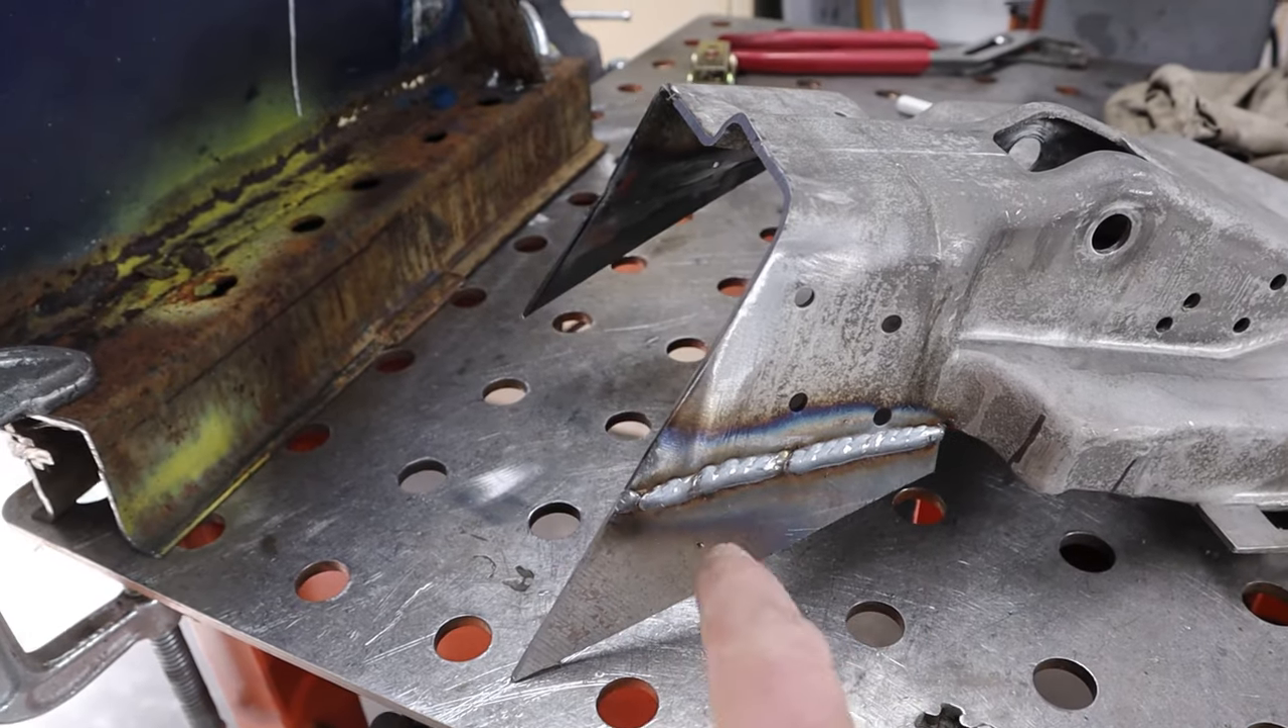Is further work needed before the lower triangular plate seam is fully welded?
No.